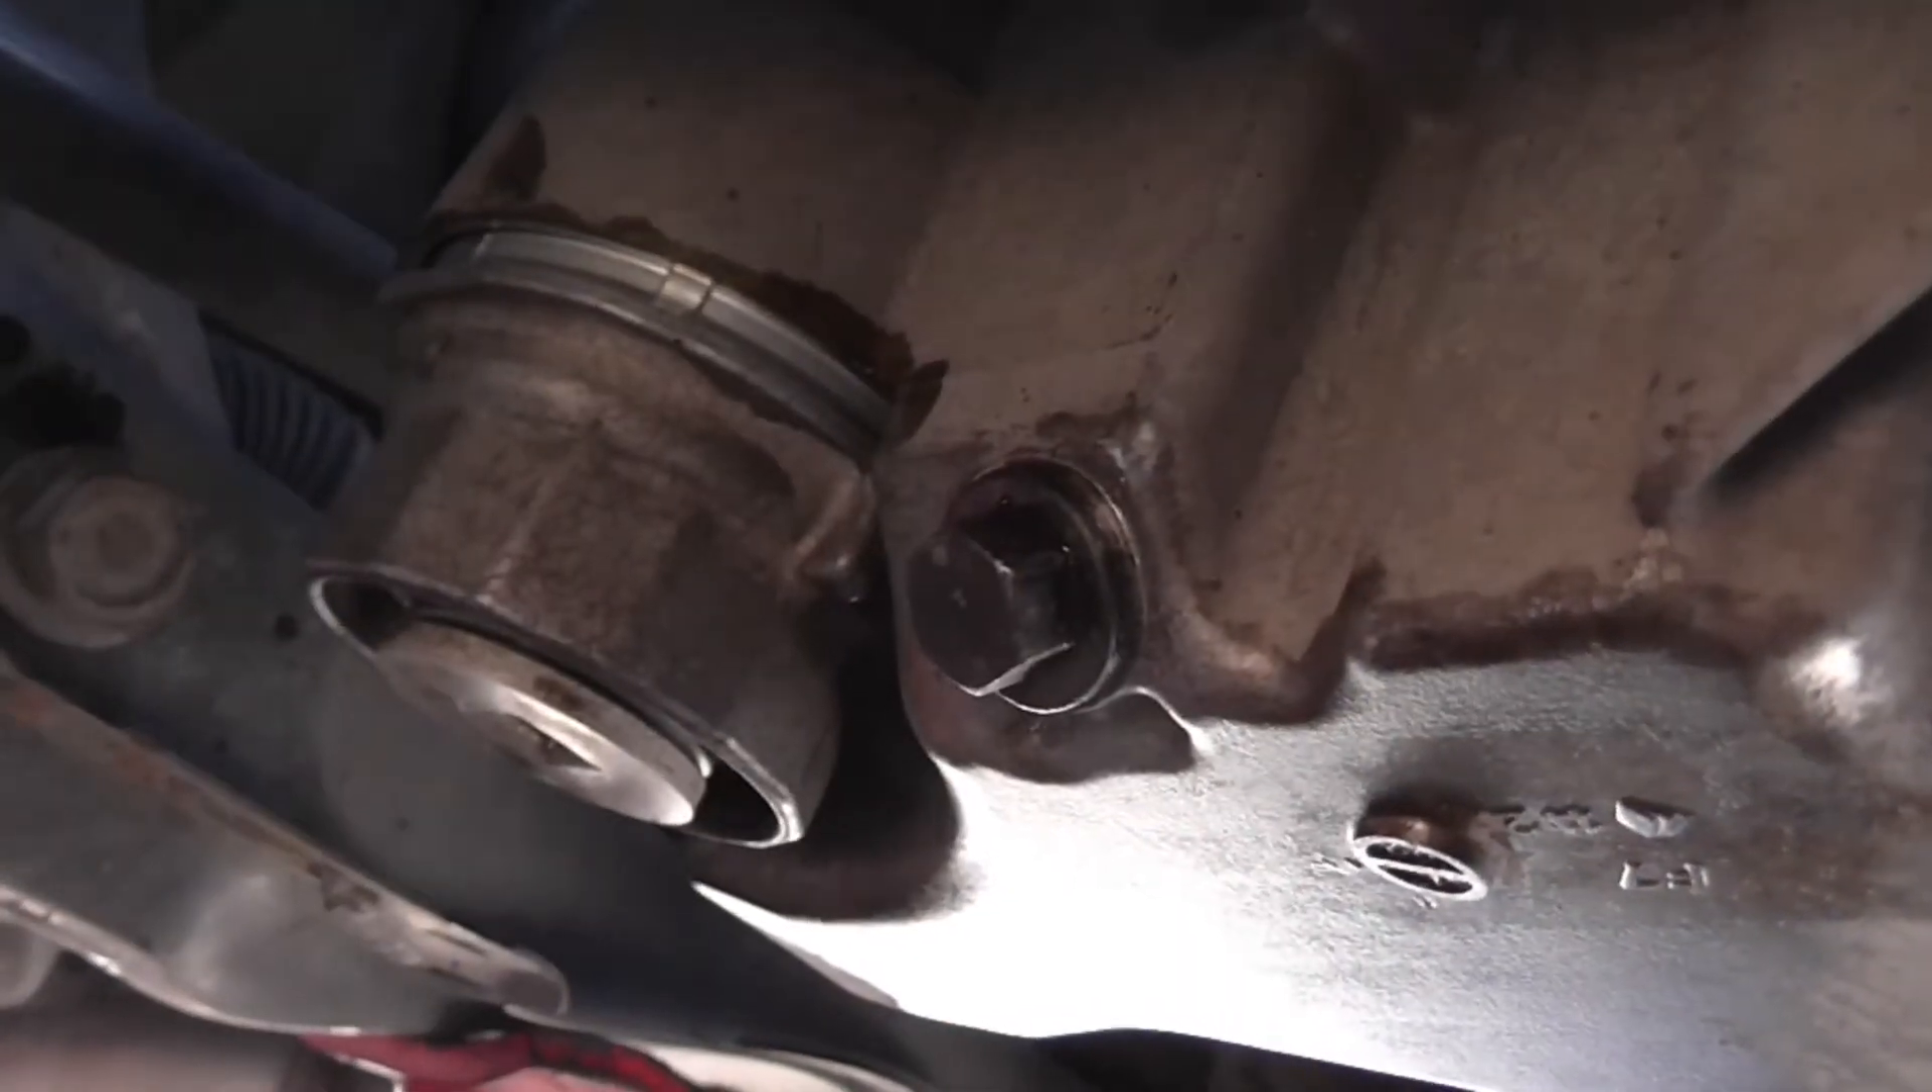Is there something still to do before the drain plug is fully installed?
No.